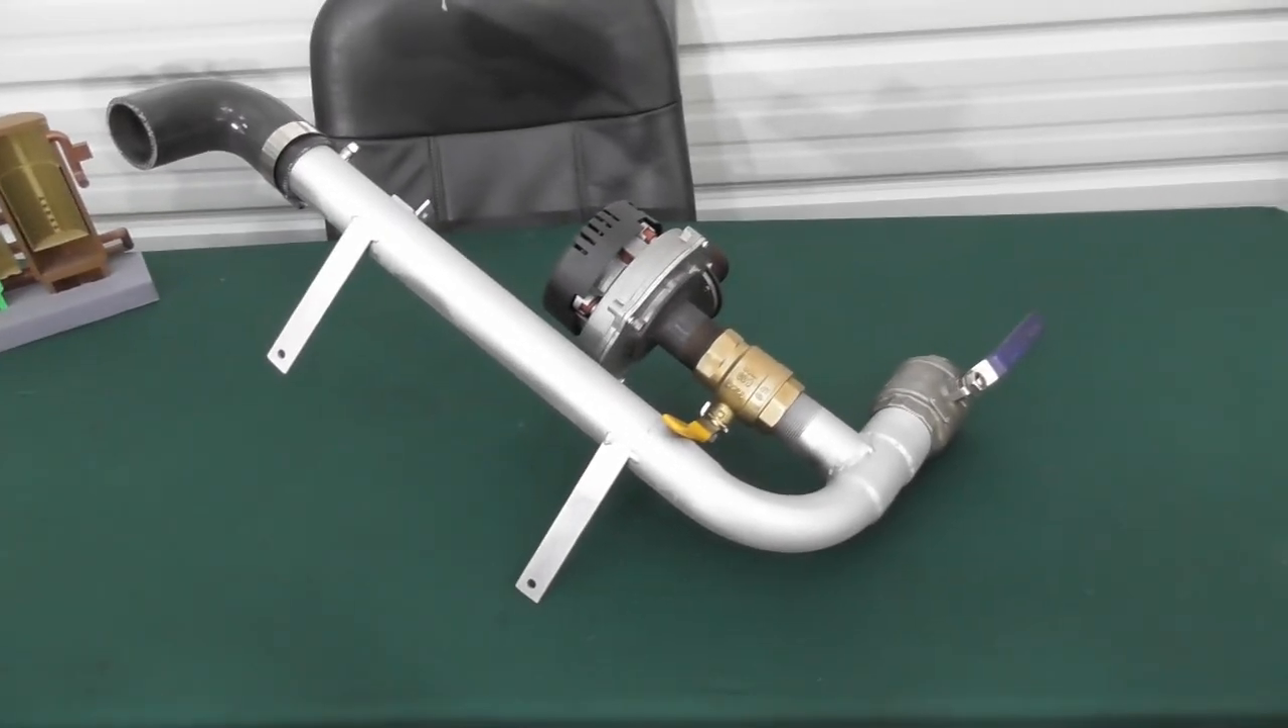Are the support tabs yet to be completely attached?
No.